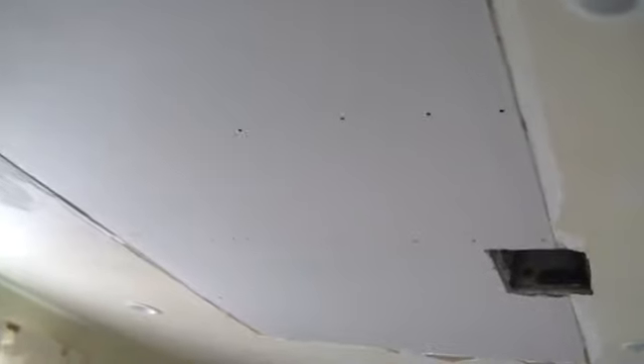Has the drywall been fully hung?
Yes.